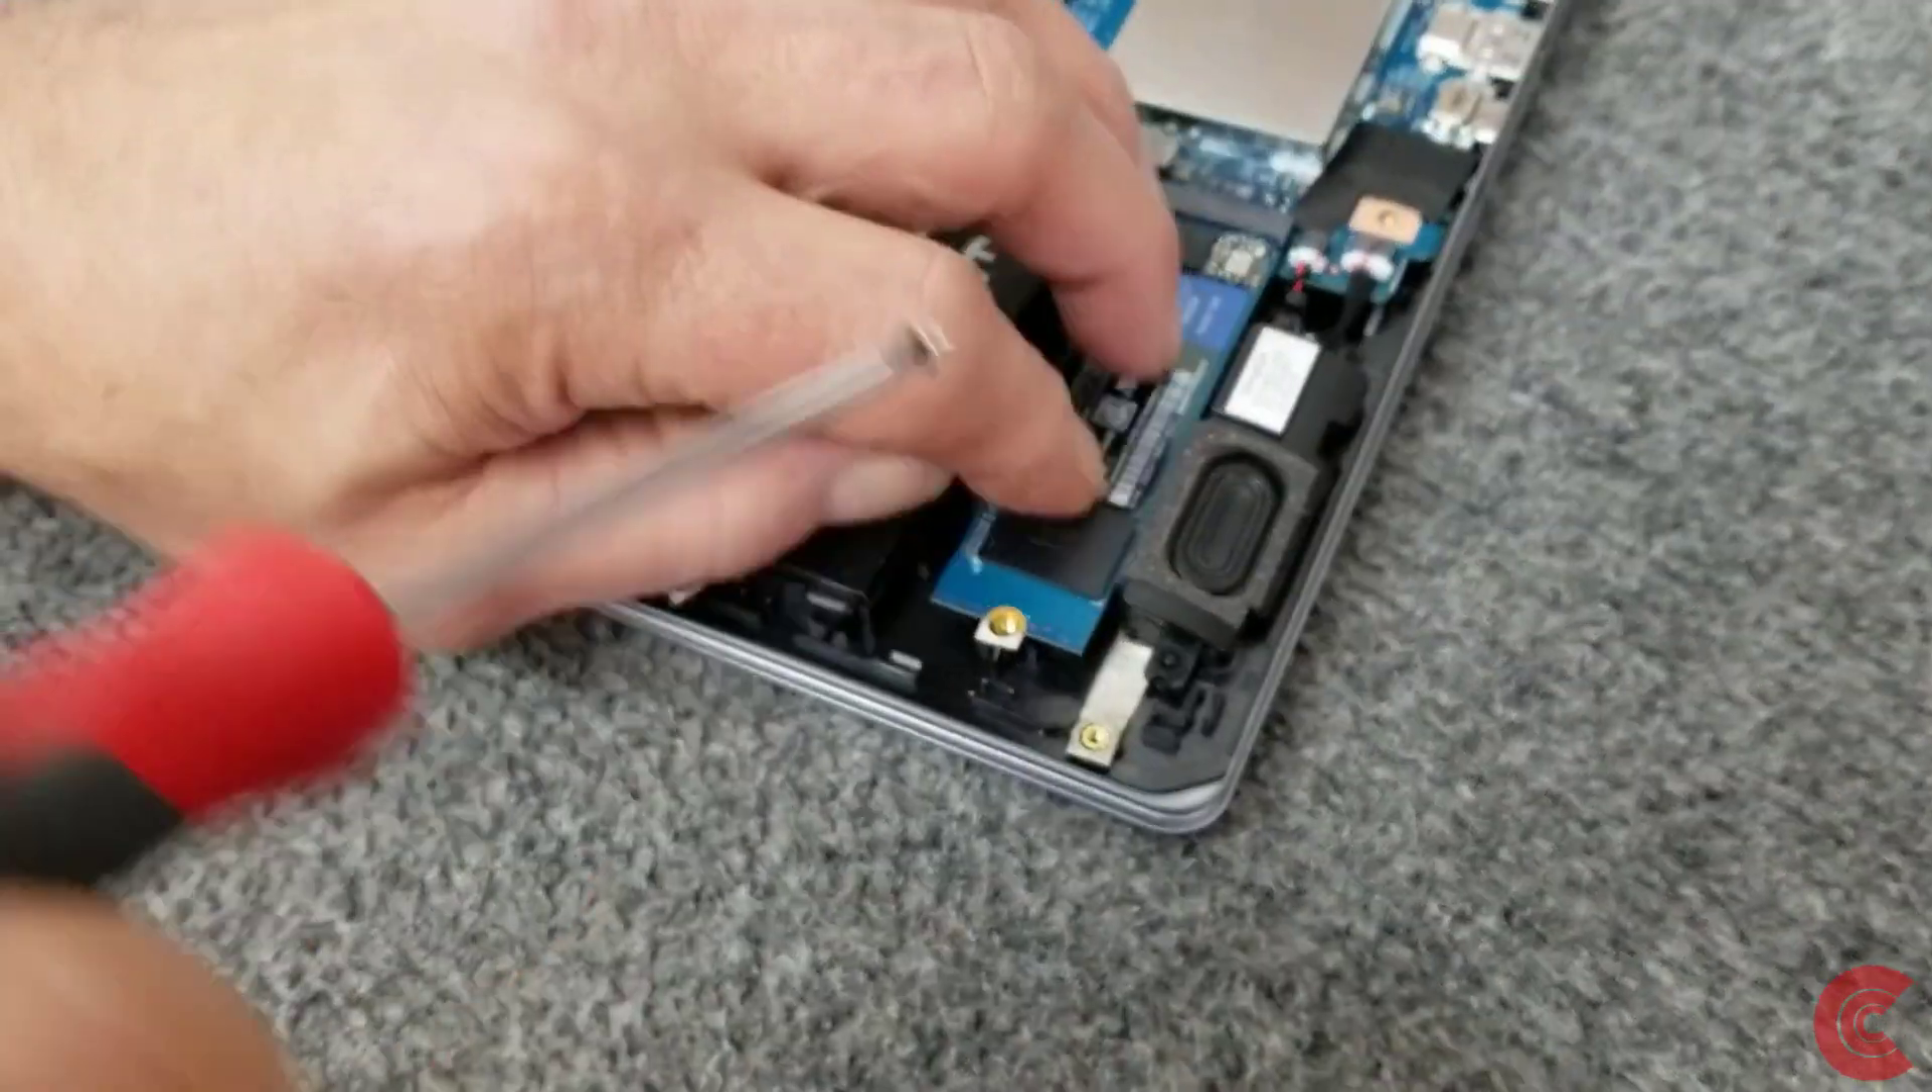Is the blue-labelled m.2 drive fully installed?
No.